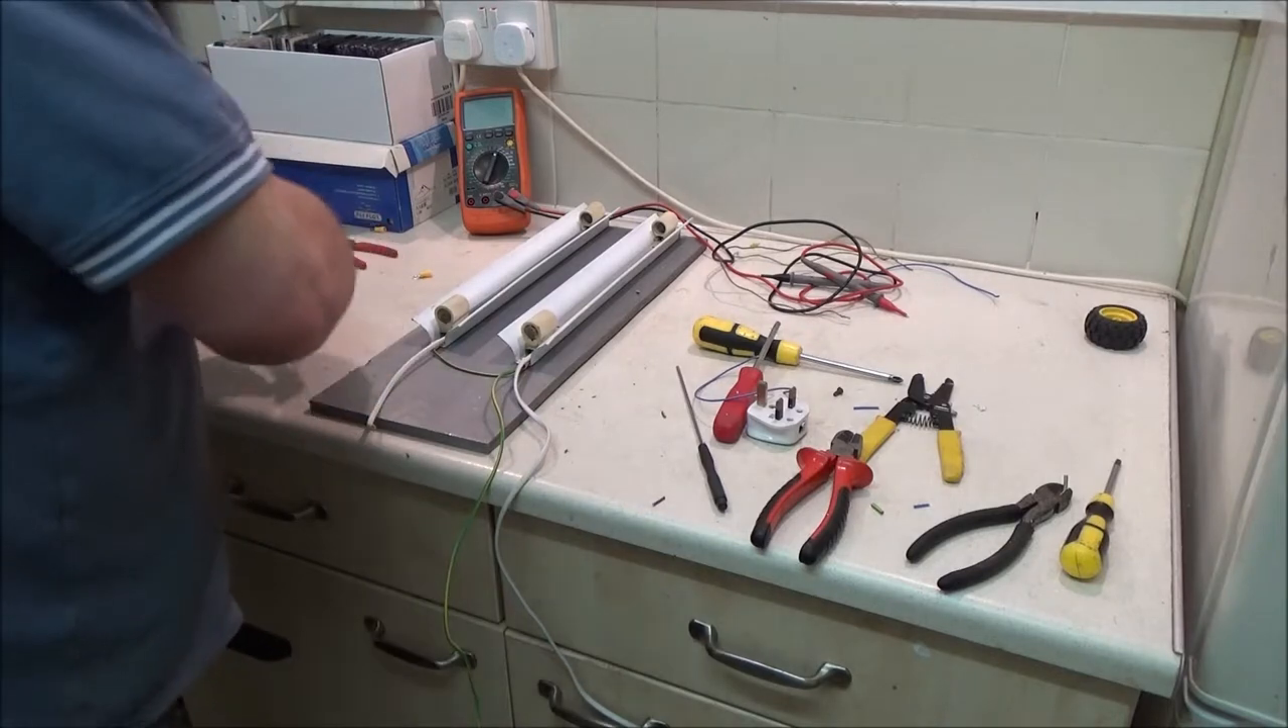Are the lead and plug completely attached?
No.